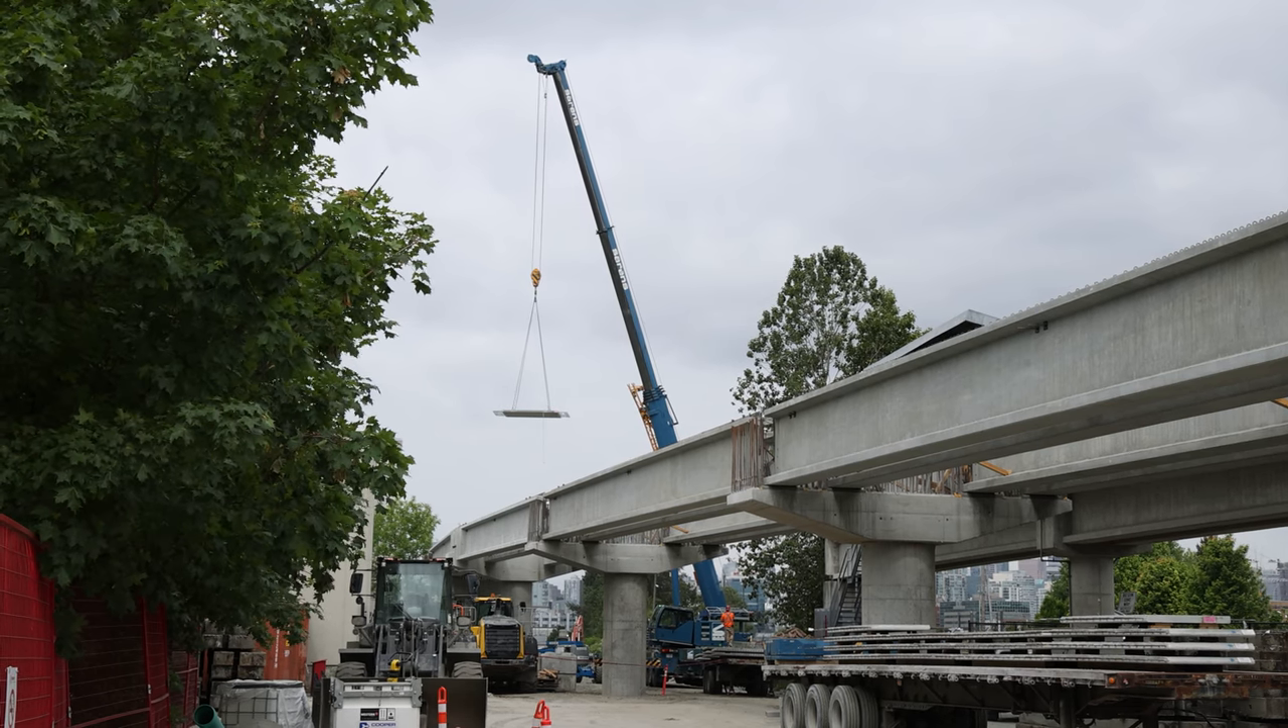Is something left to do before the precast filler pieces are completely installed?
Yes.